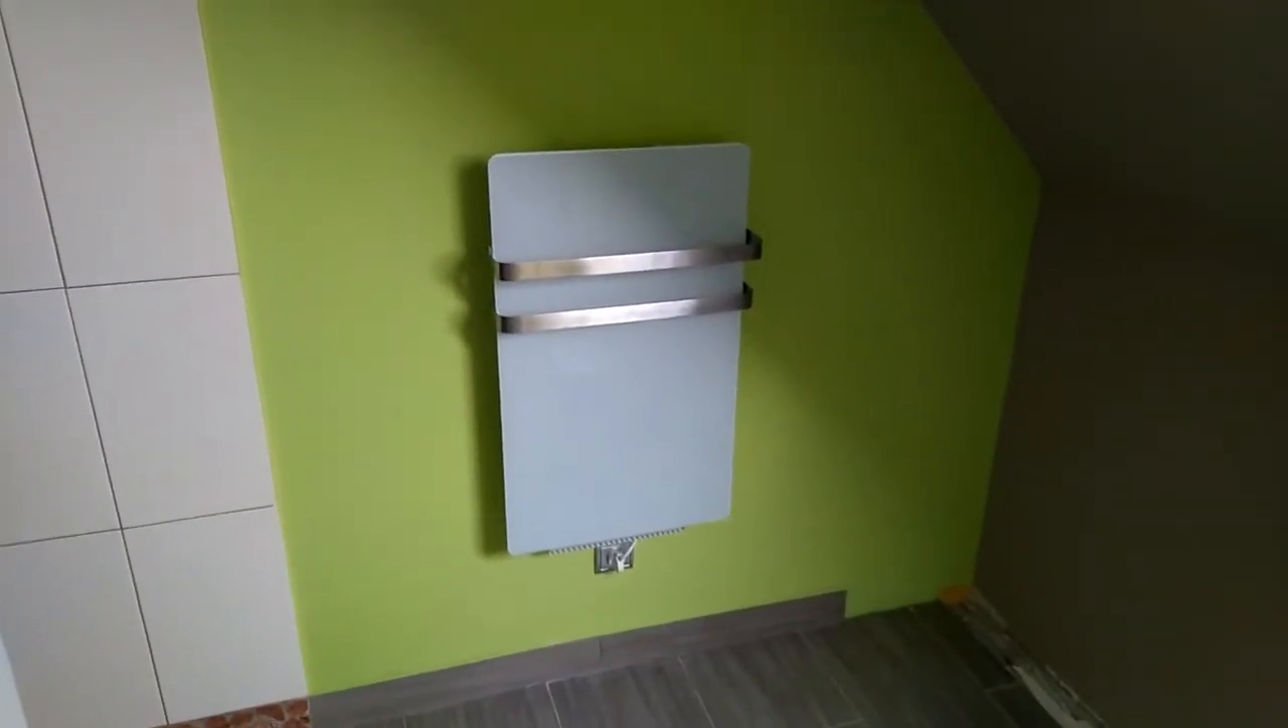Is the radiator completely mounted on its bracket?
Yes.